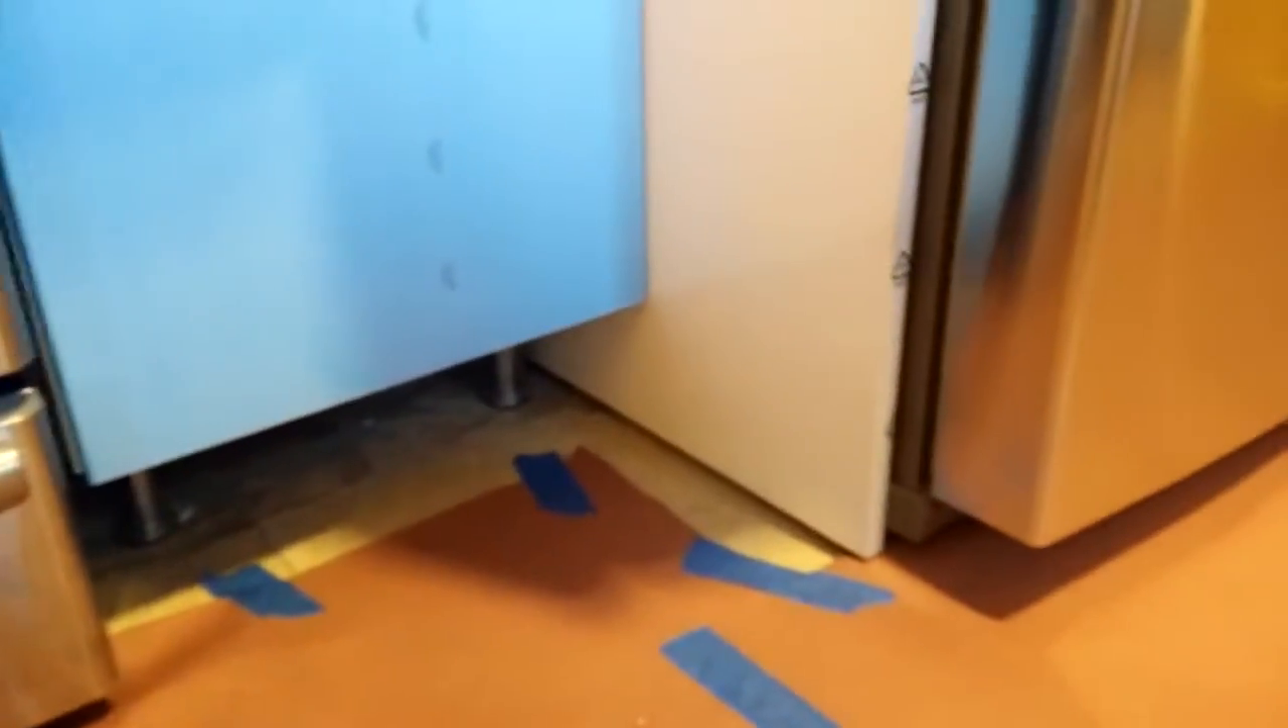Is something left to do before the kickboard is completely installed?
Yes.